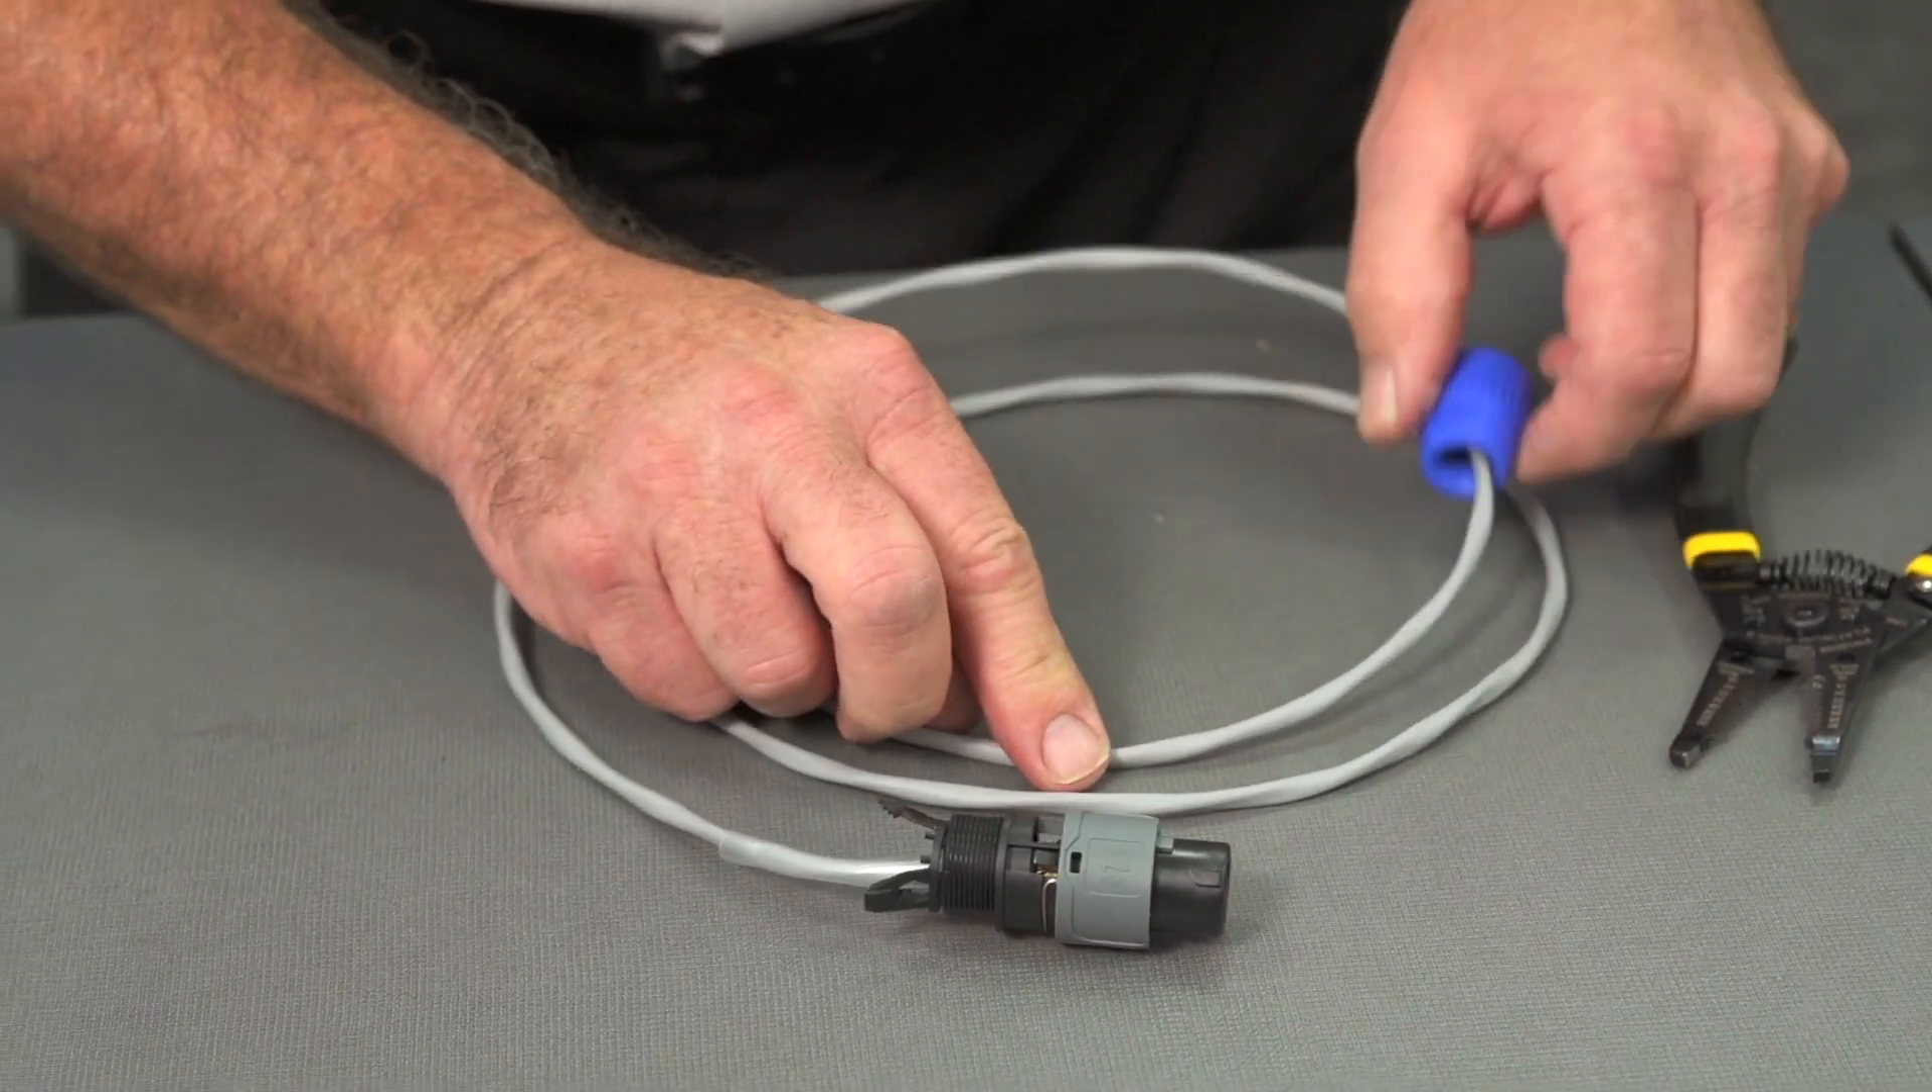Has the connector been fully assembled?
No.